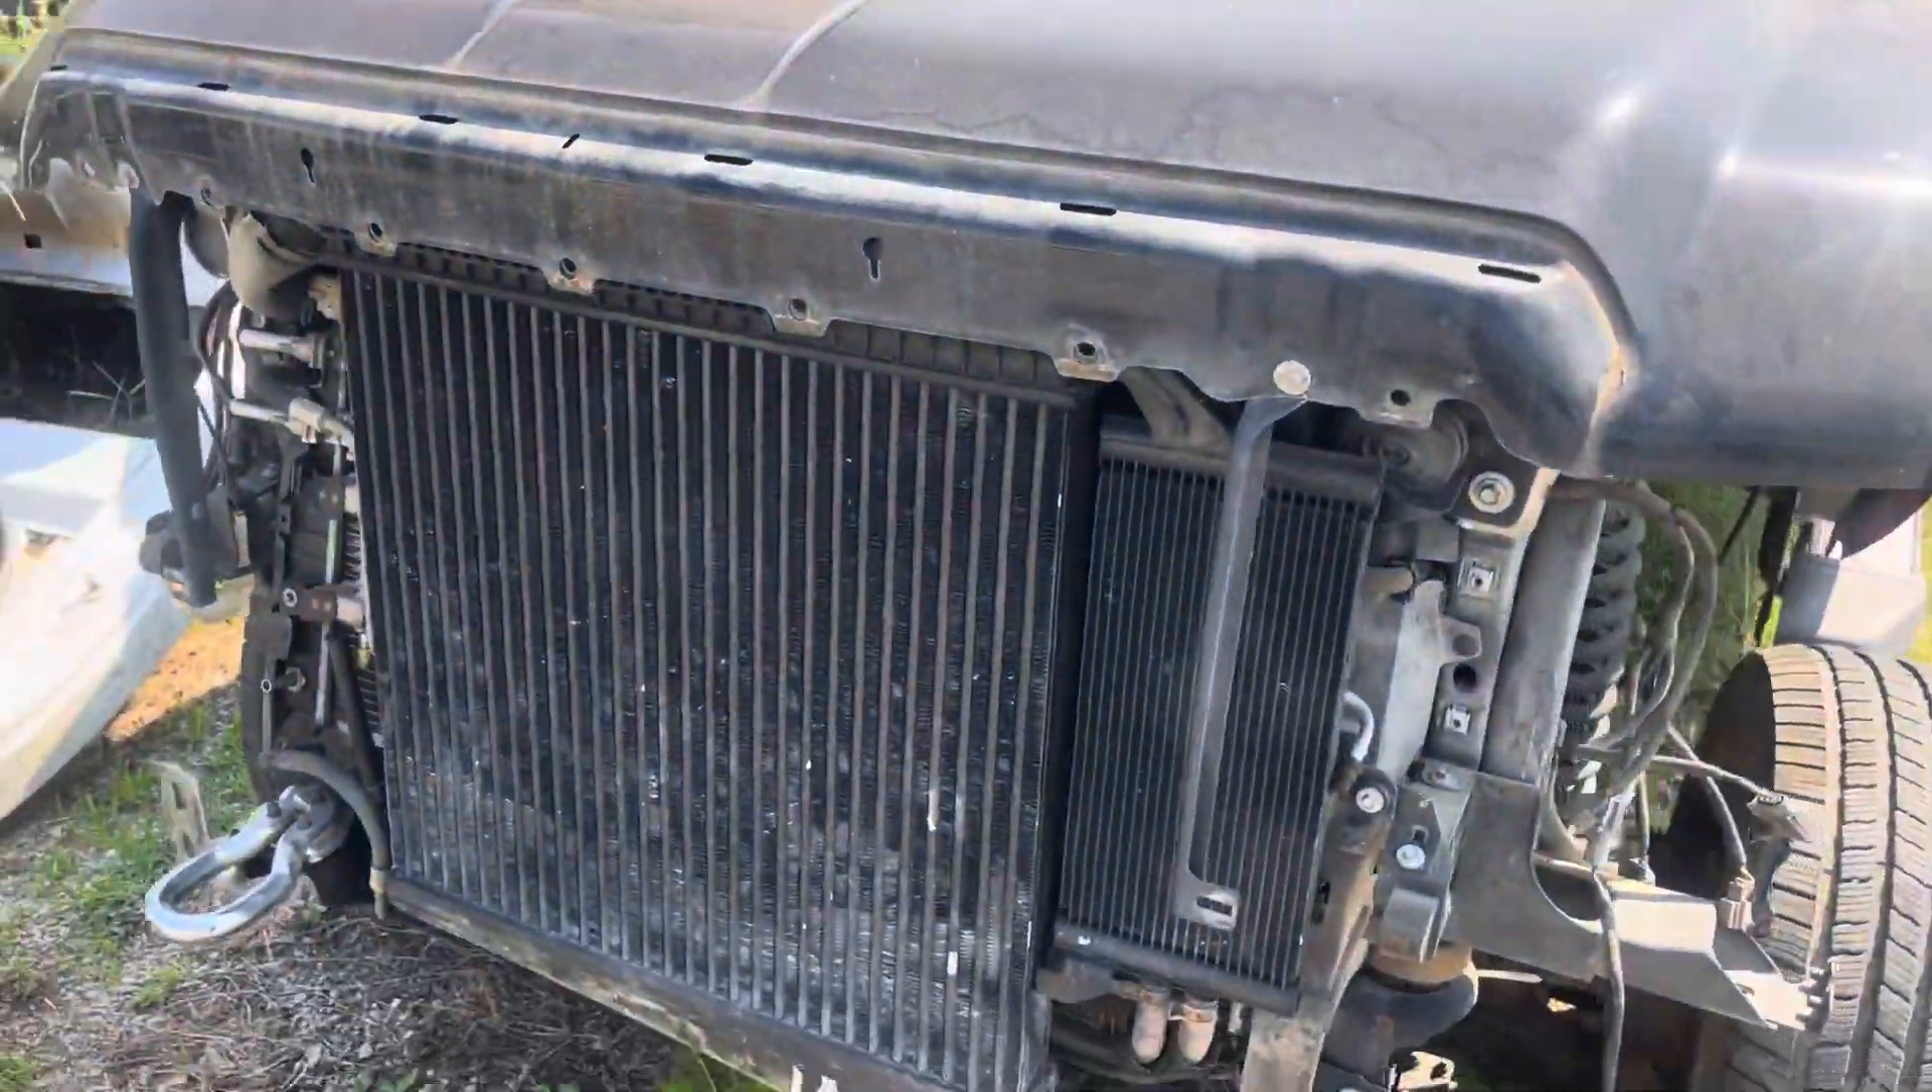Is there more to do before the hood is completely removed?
Yes.